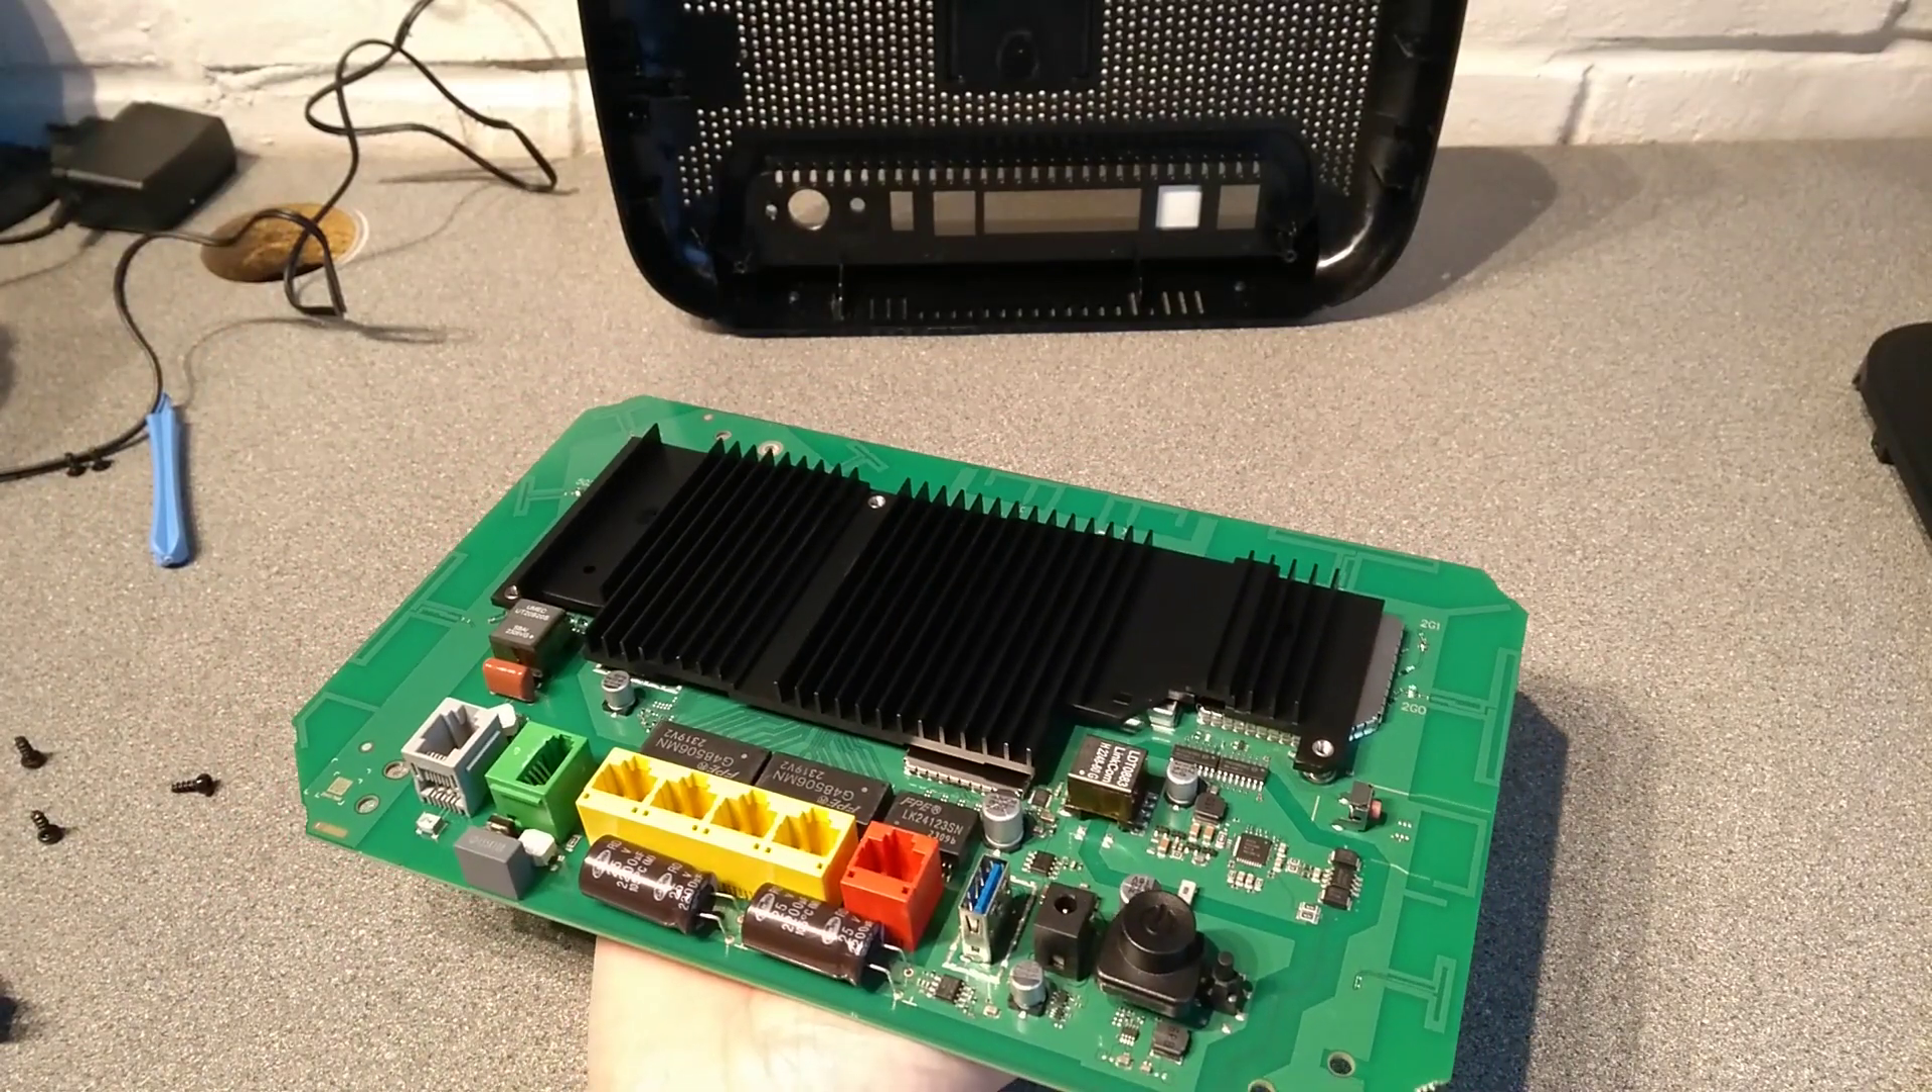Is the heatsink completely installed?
Yes.